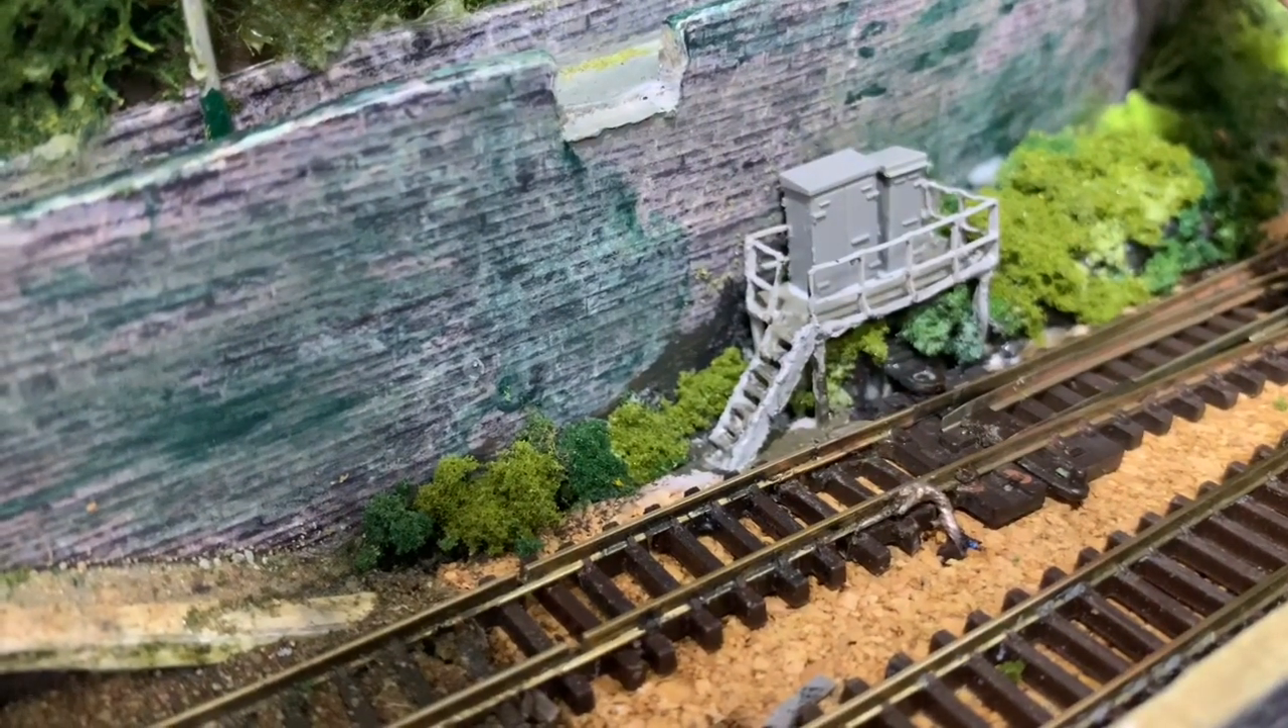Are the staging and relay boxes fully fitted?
Yes.